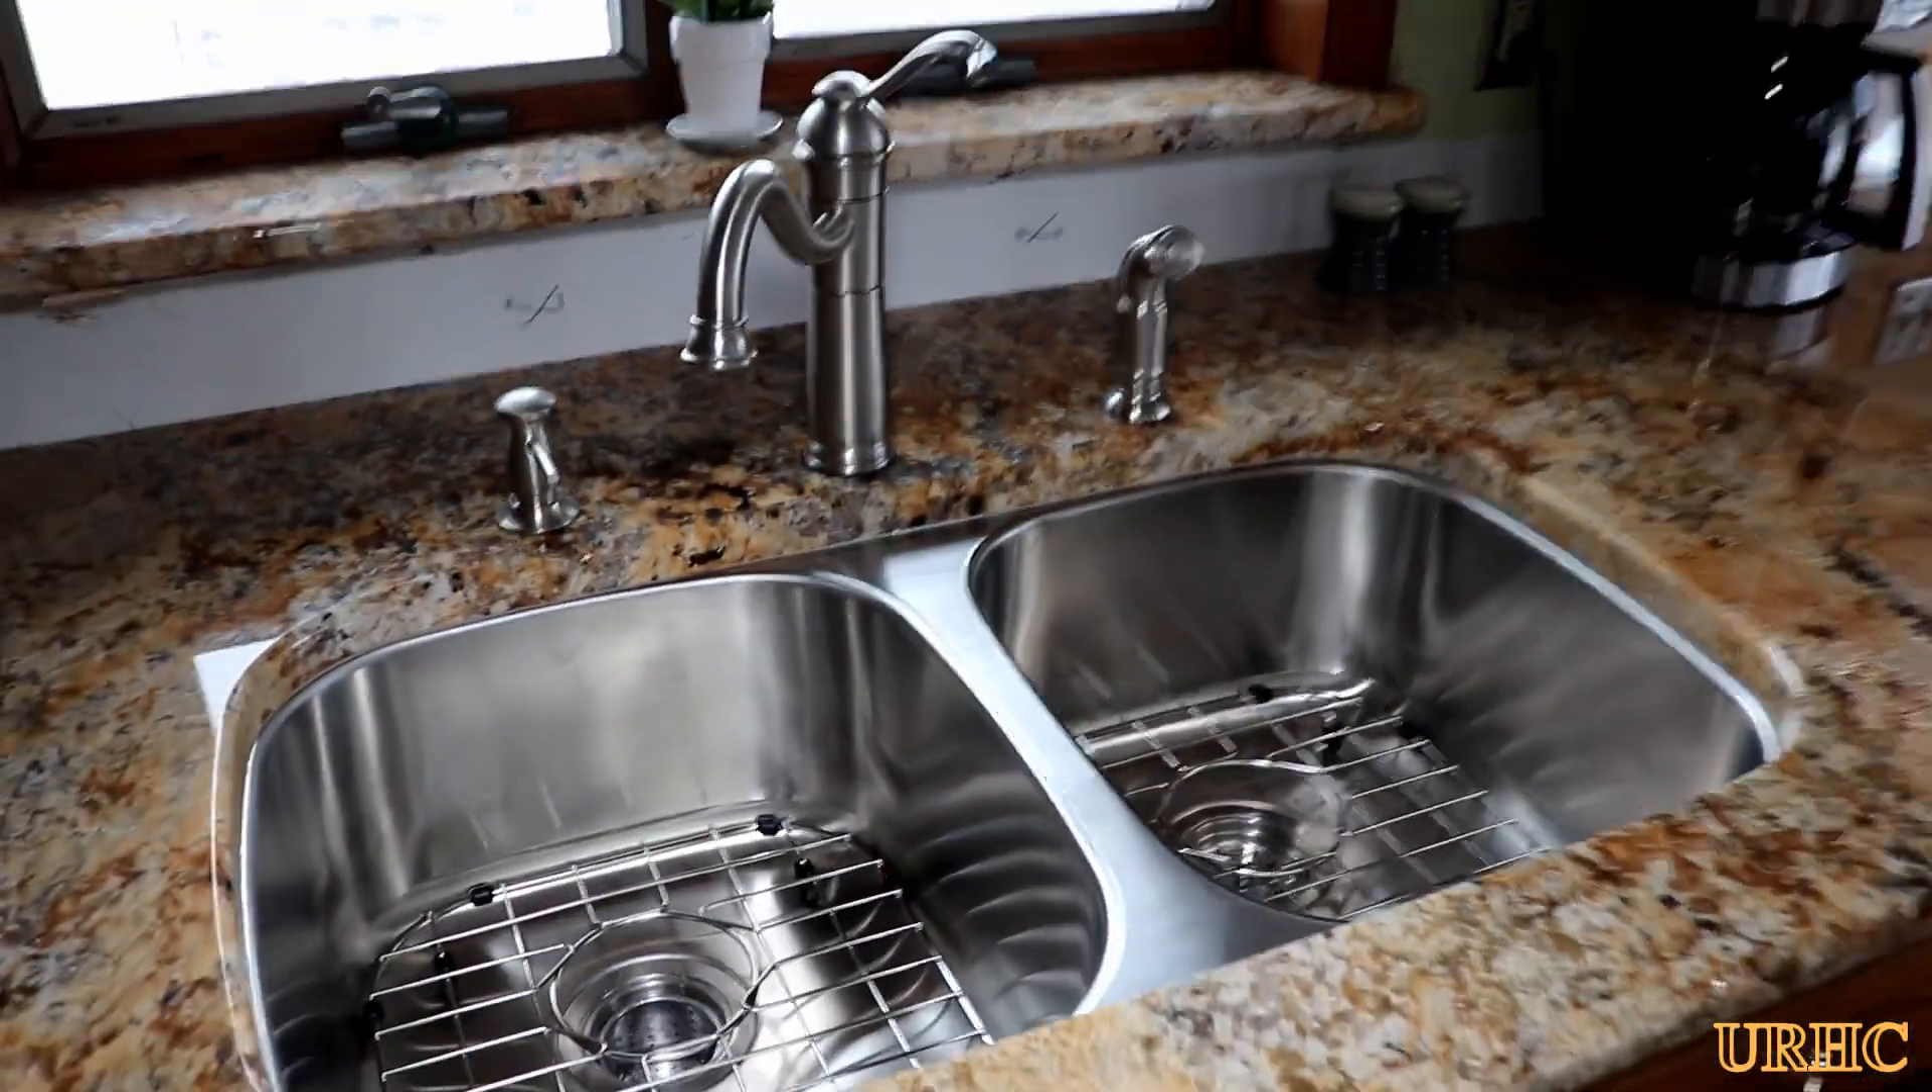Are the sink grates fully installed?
Yes.